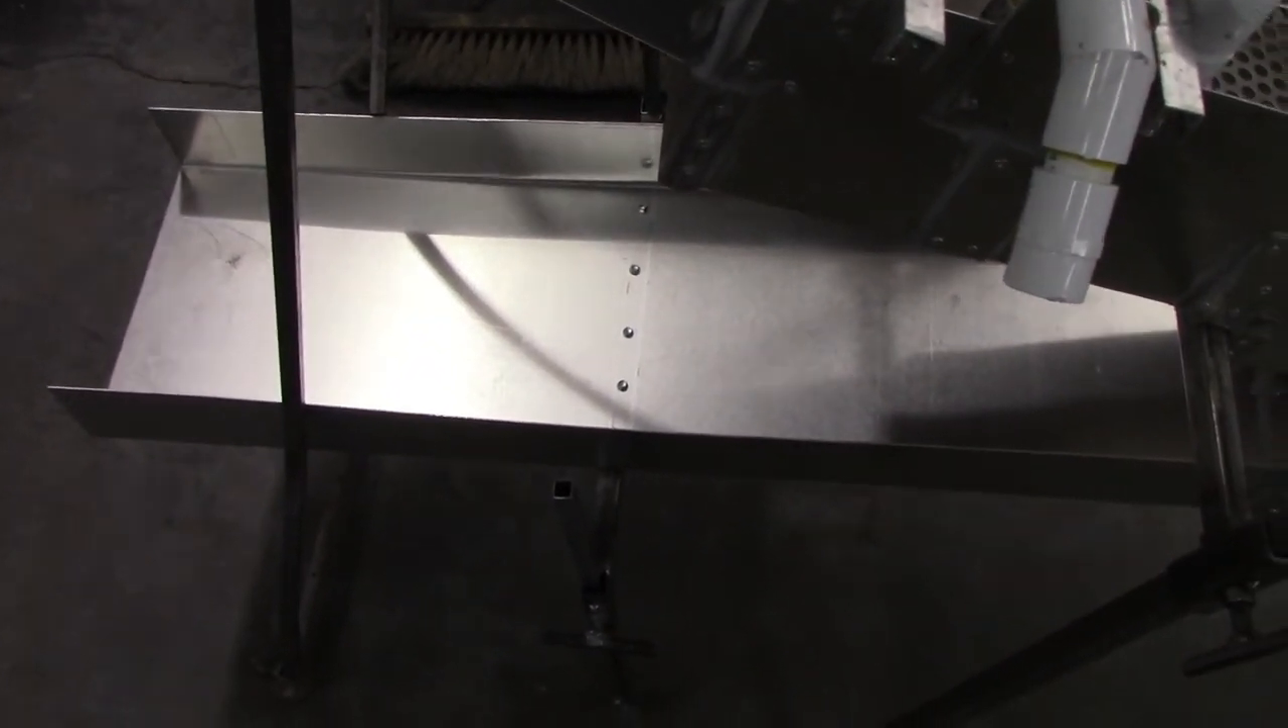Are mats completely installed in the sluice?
No.